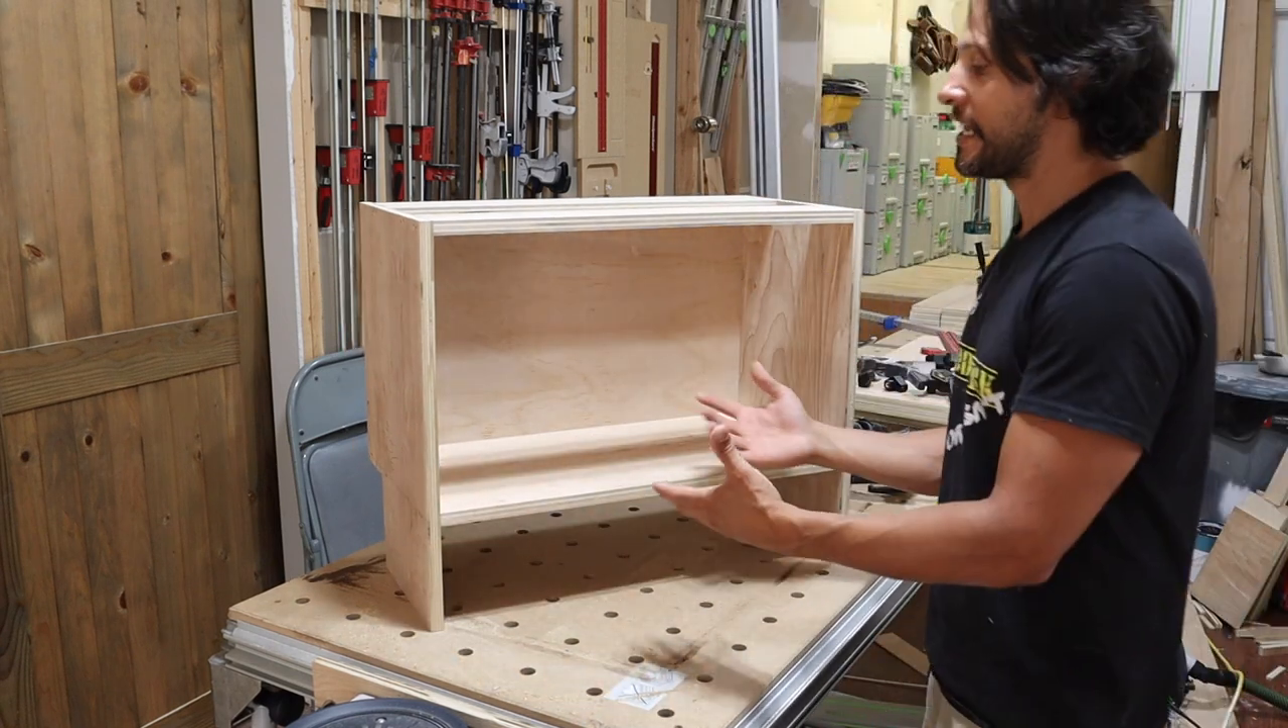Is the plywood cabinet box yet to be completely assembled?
No.